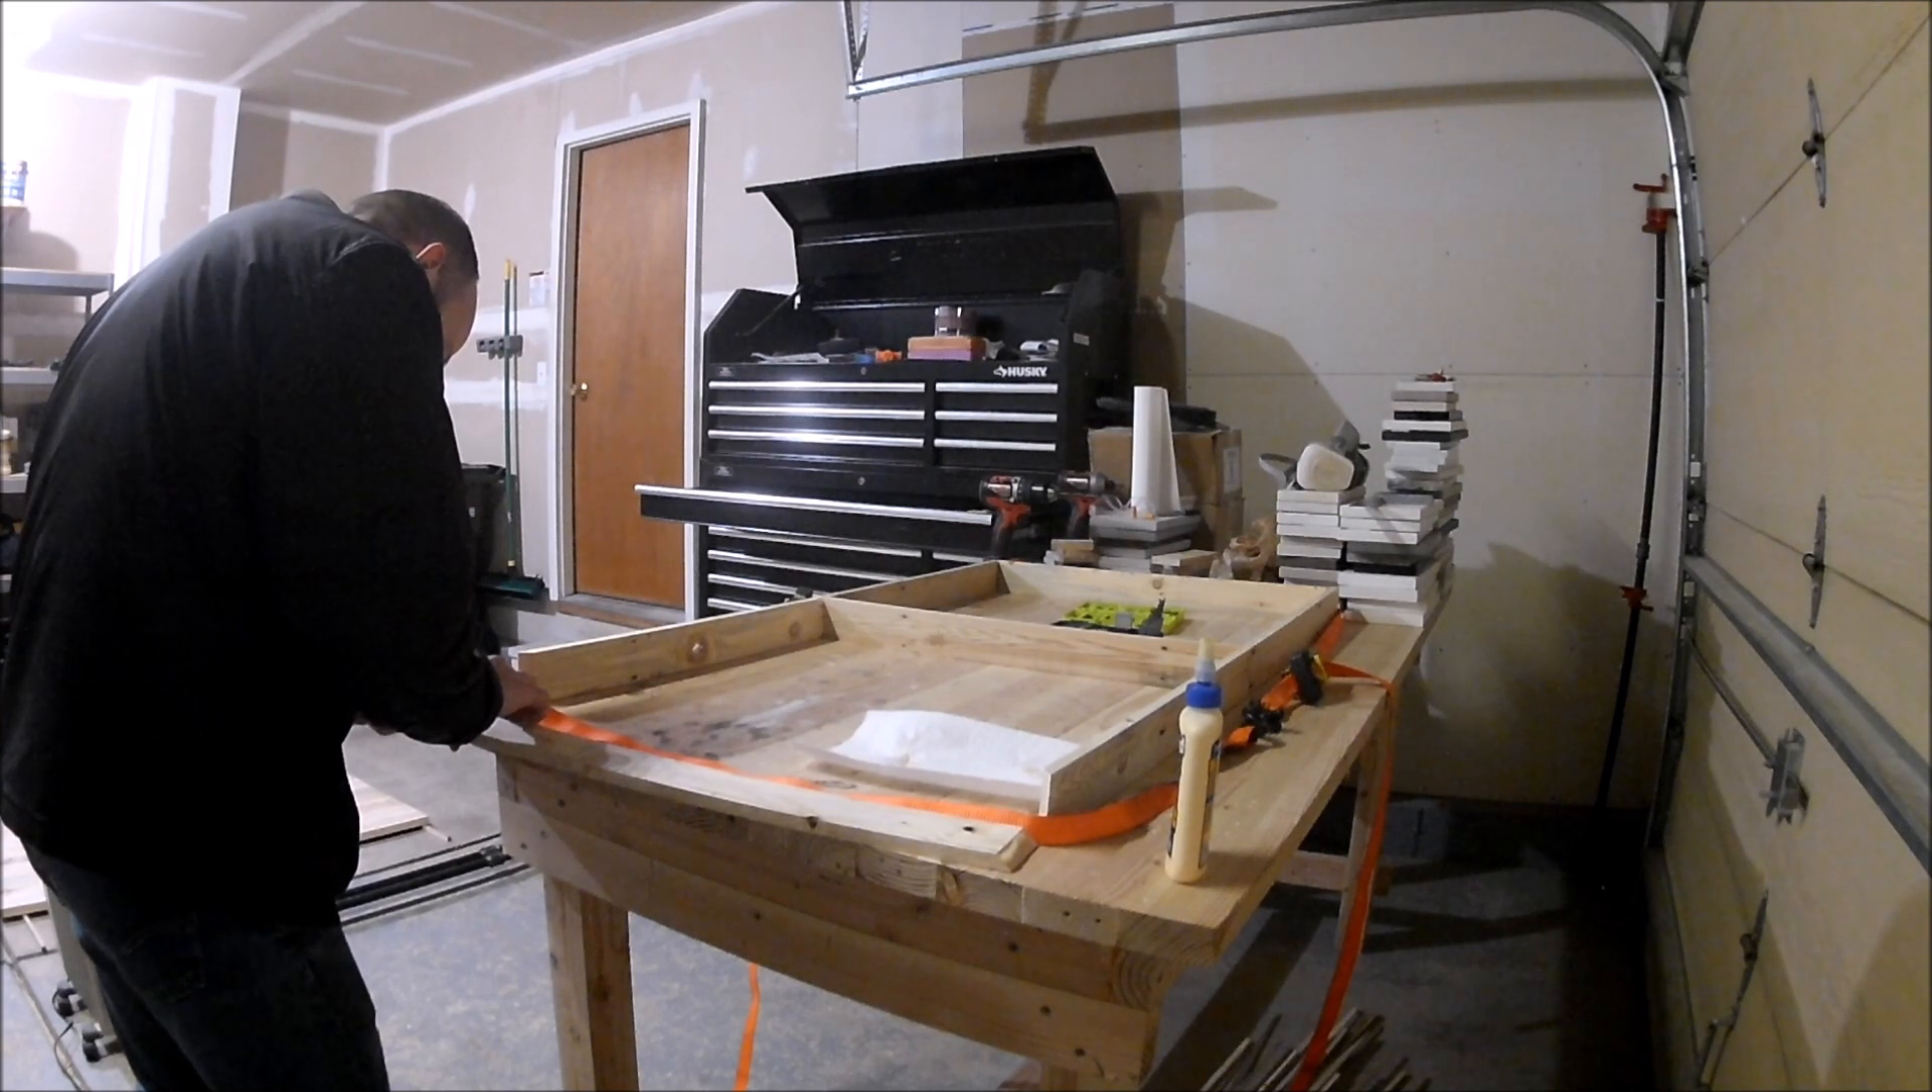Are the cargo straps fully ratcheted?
No.